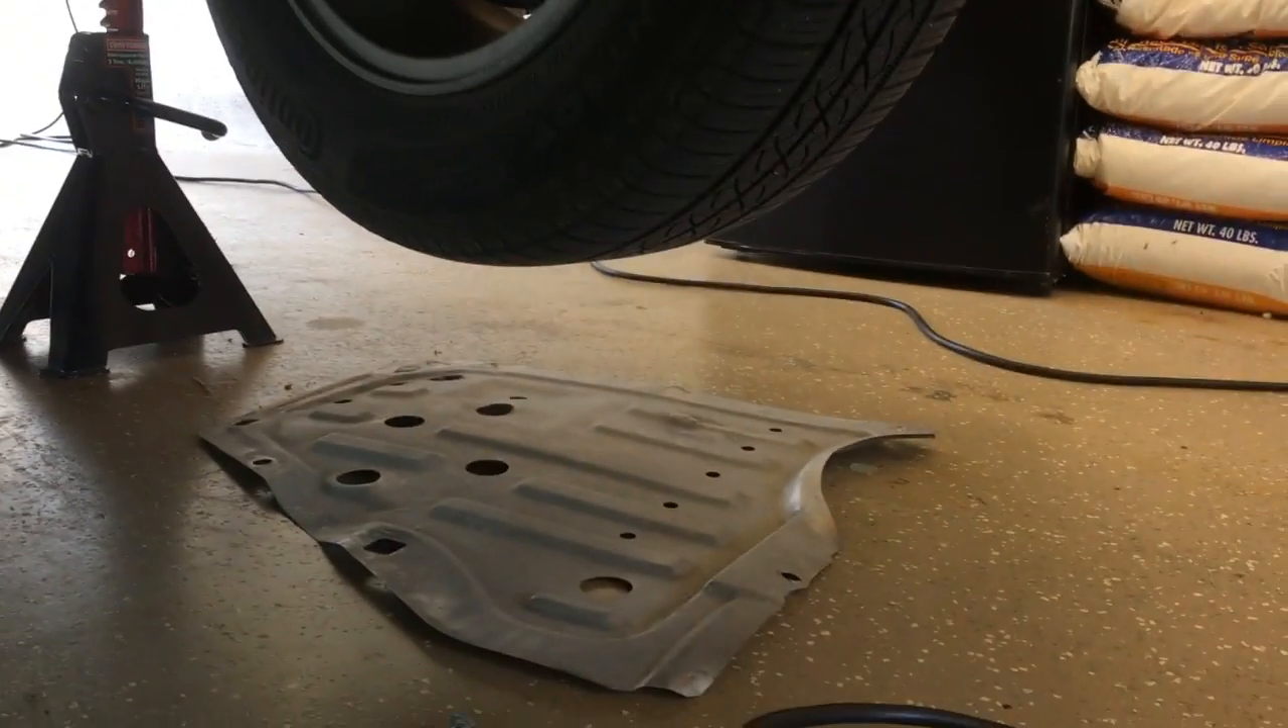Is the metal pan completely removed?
Yes.